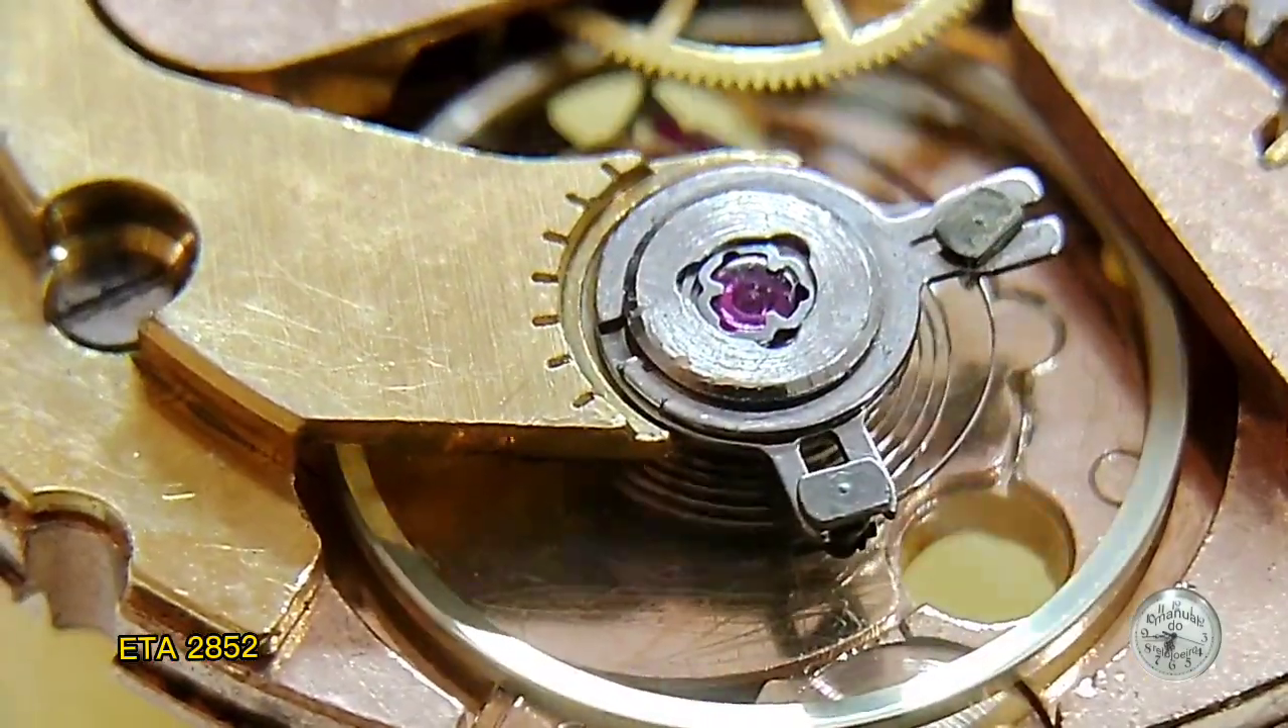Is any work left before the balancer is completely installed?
No.